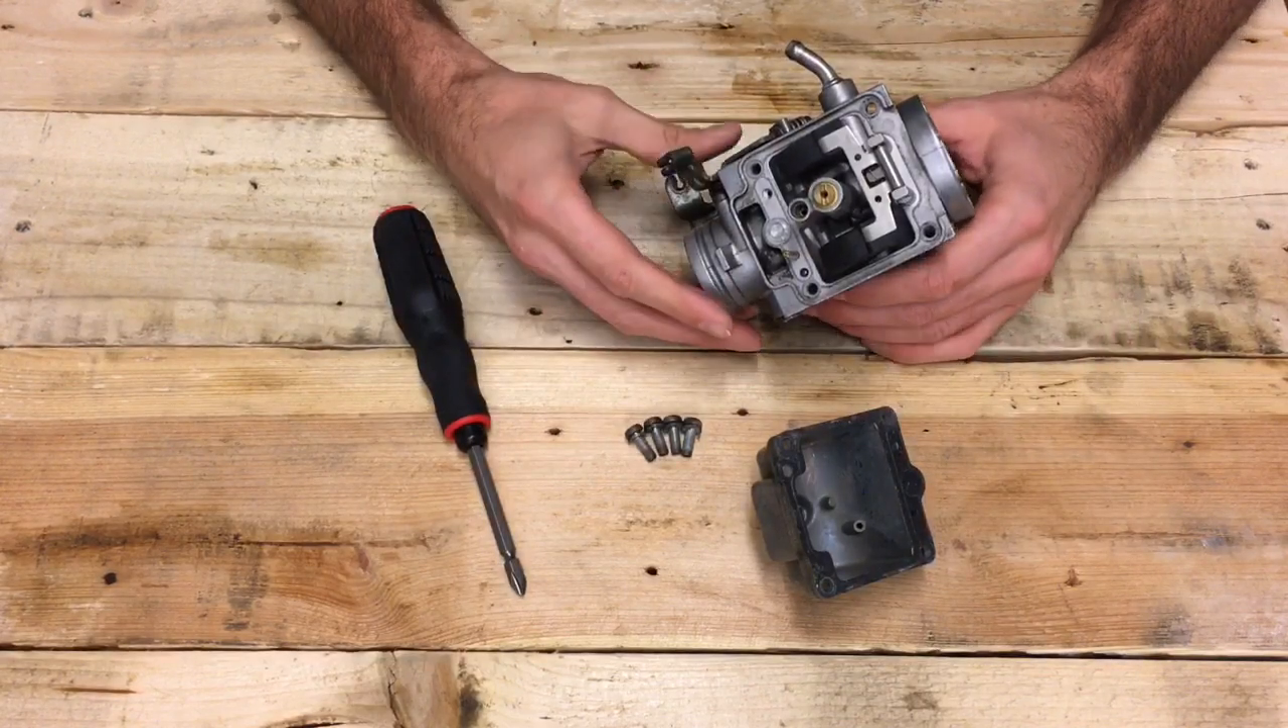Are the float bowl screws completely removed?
Yes.